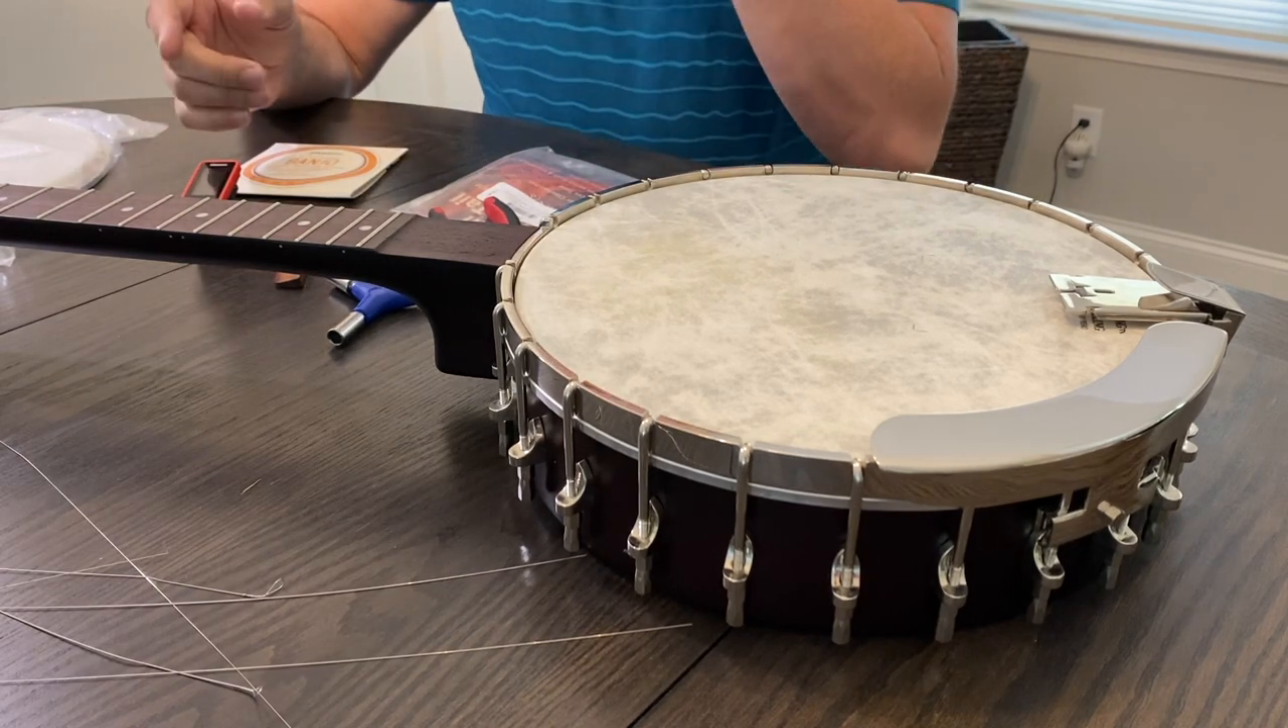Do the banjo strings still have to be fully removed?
No.